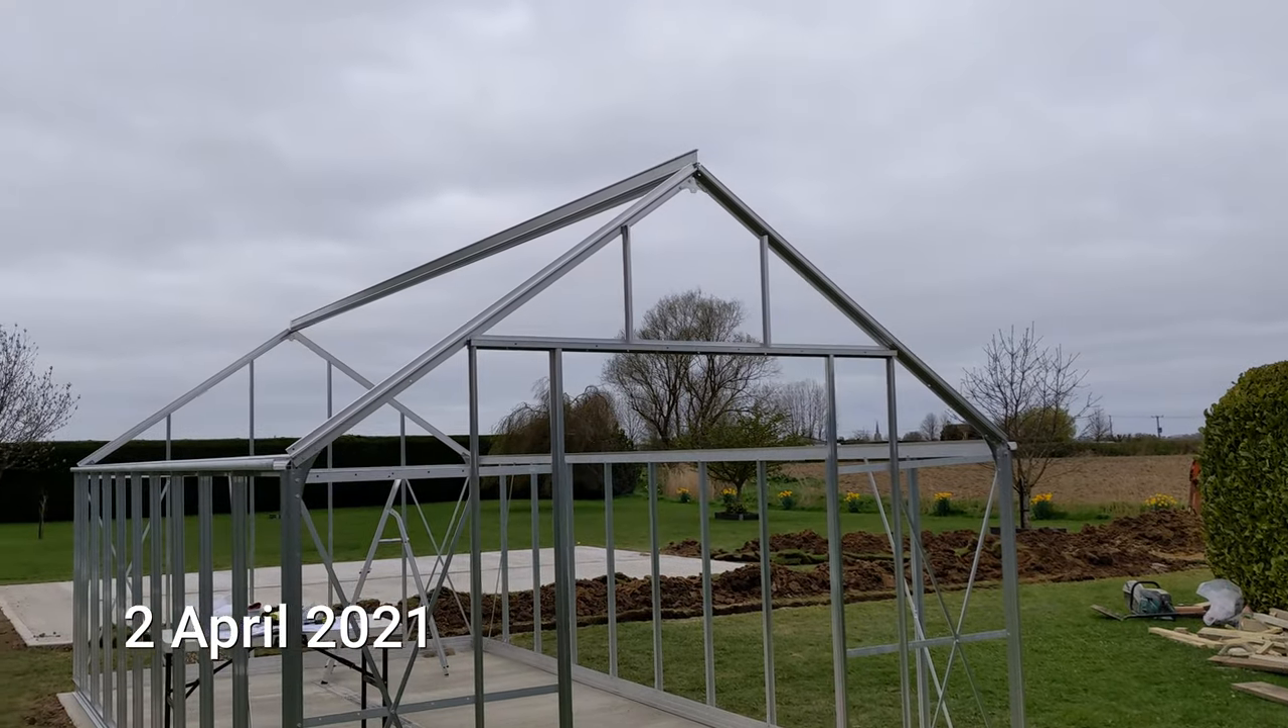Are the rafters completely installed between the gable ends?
No.